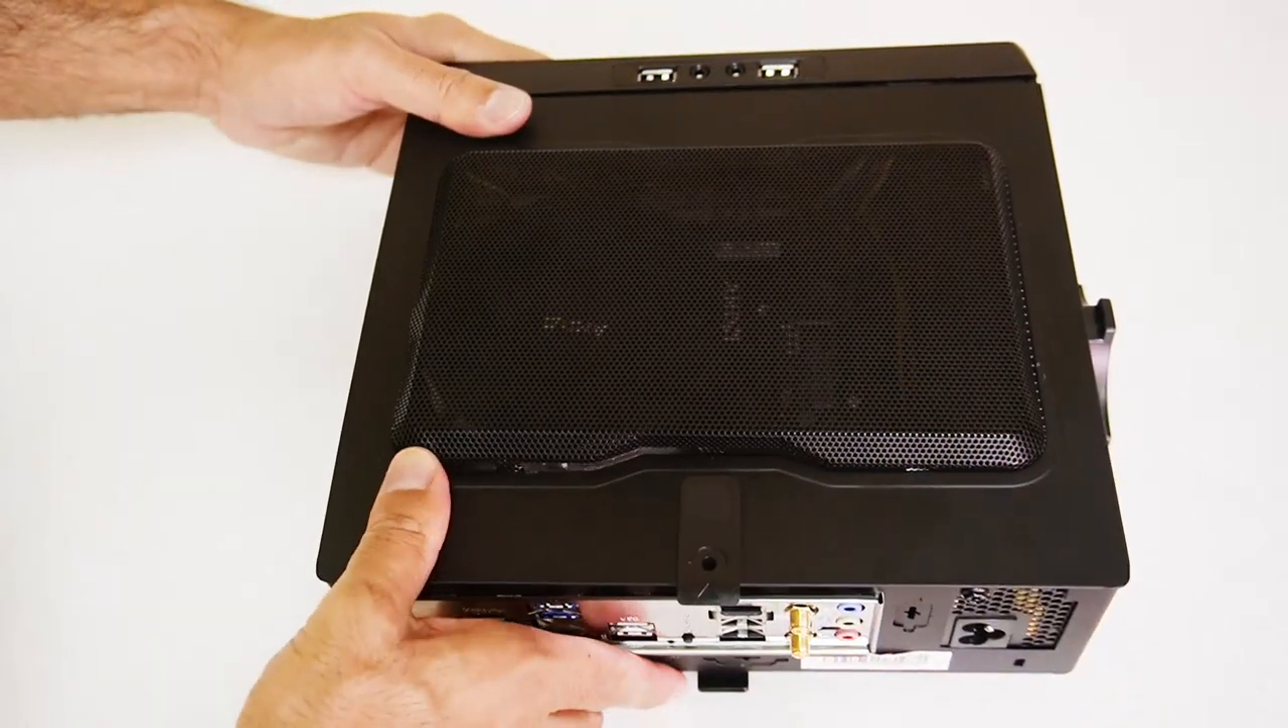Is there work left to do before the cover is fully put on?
No.